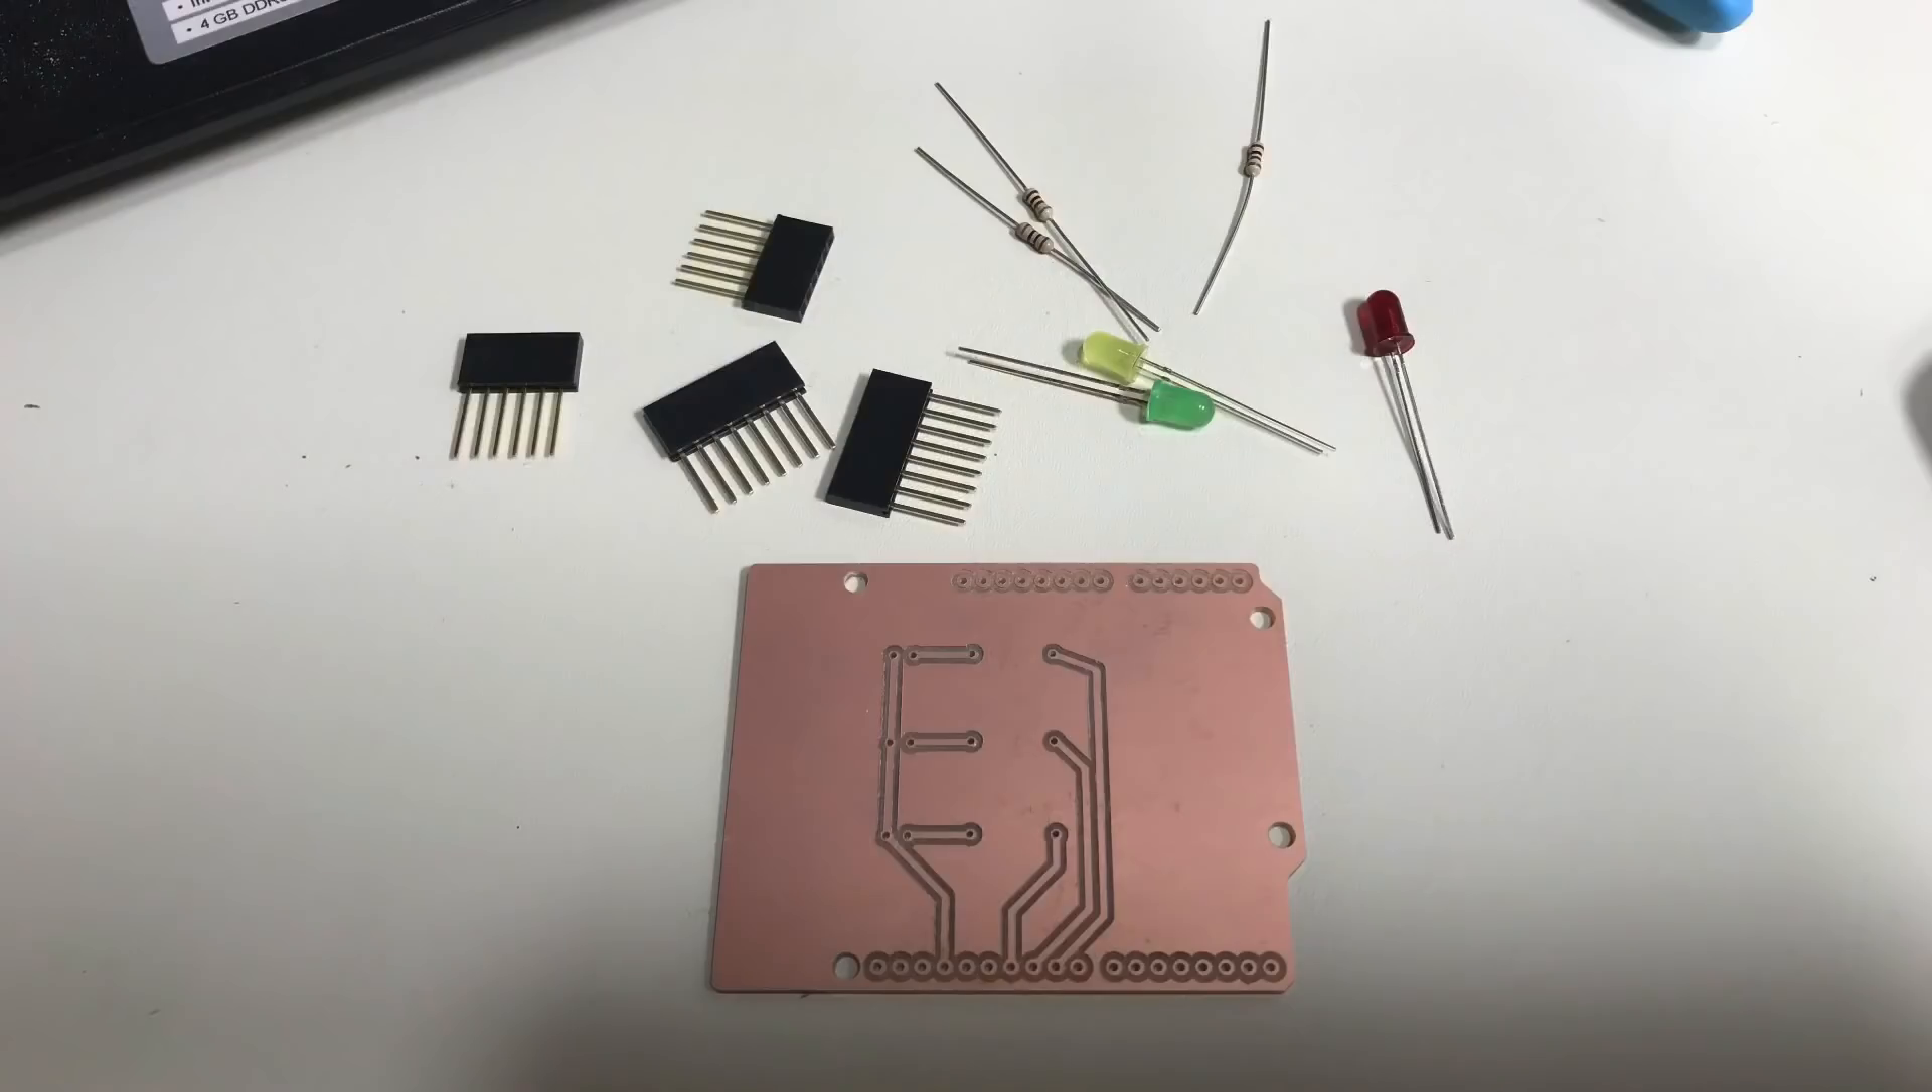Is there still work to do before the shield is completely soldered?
Yes.